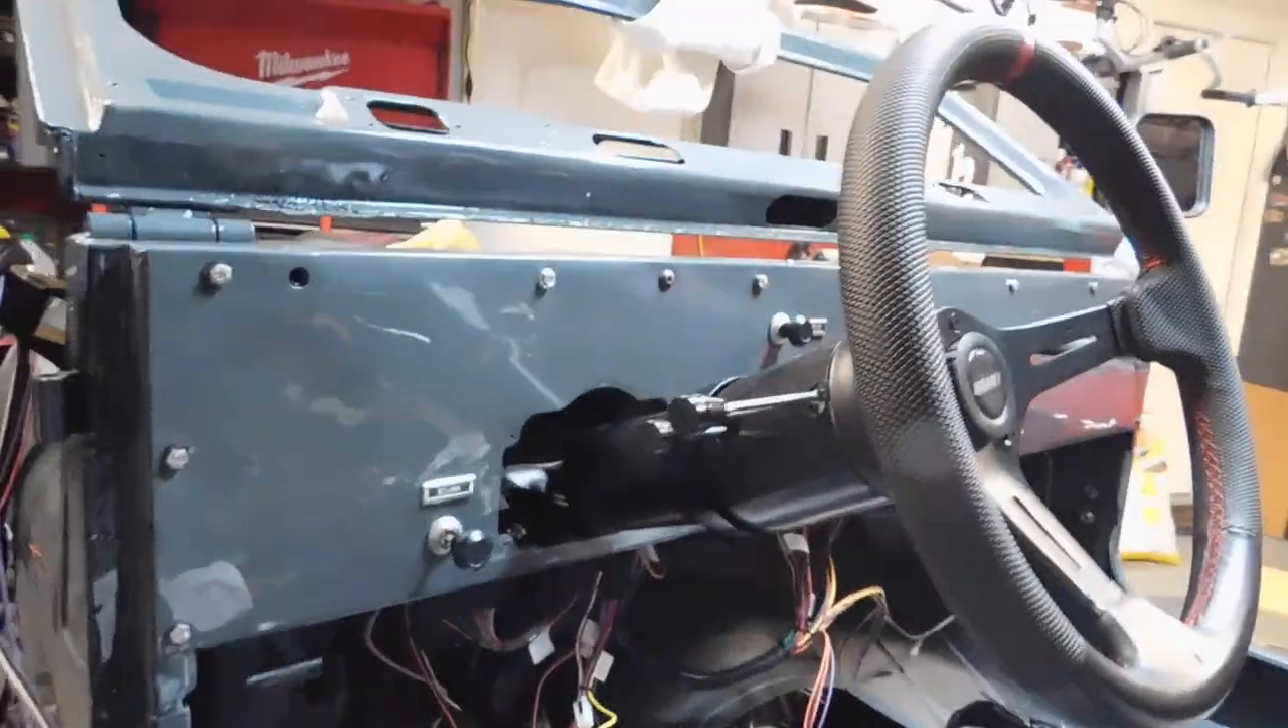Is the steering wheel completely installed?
Yes.